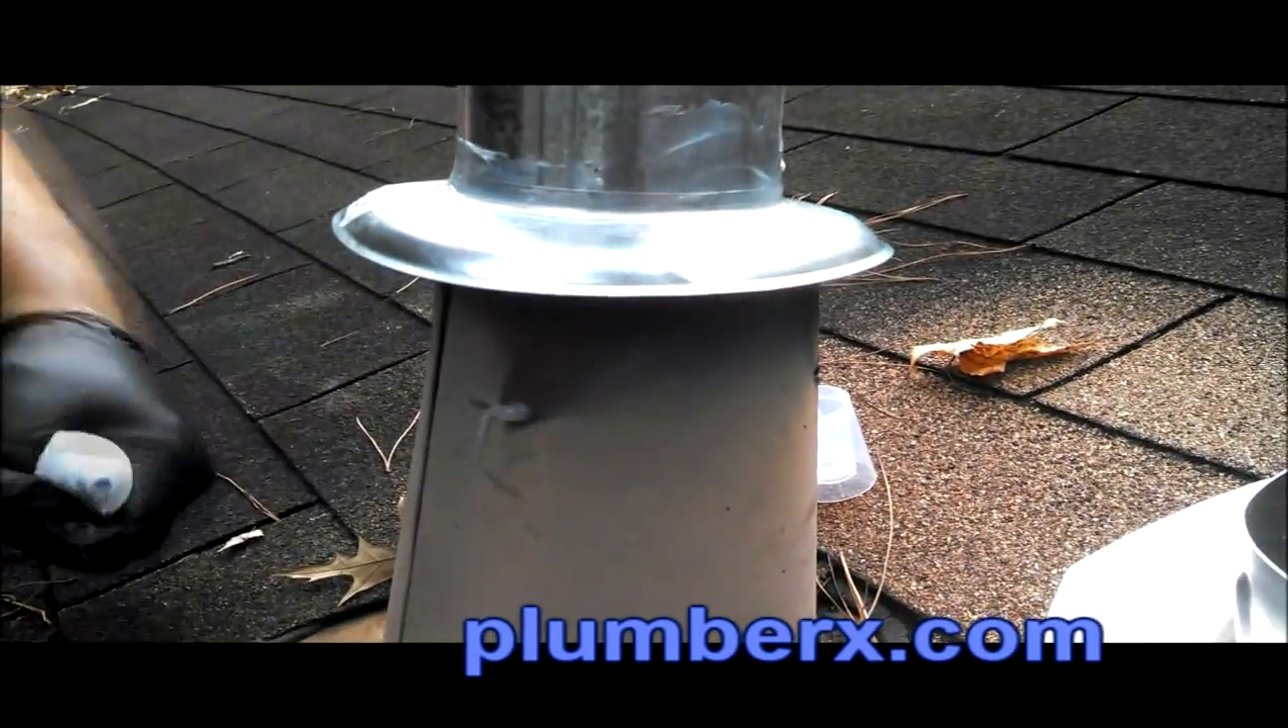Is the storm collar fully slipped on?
Yes.